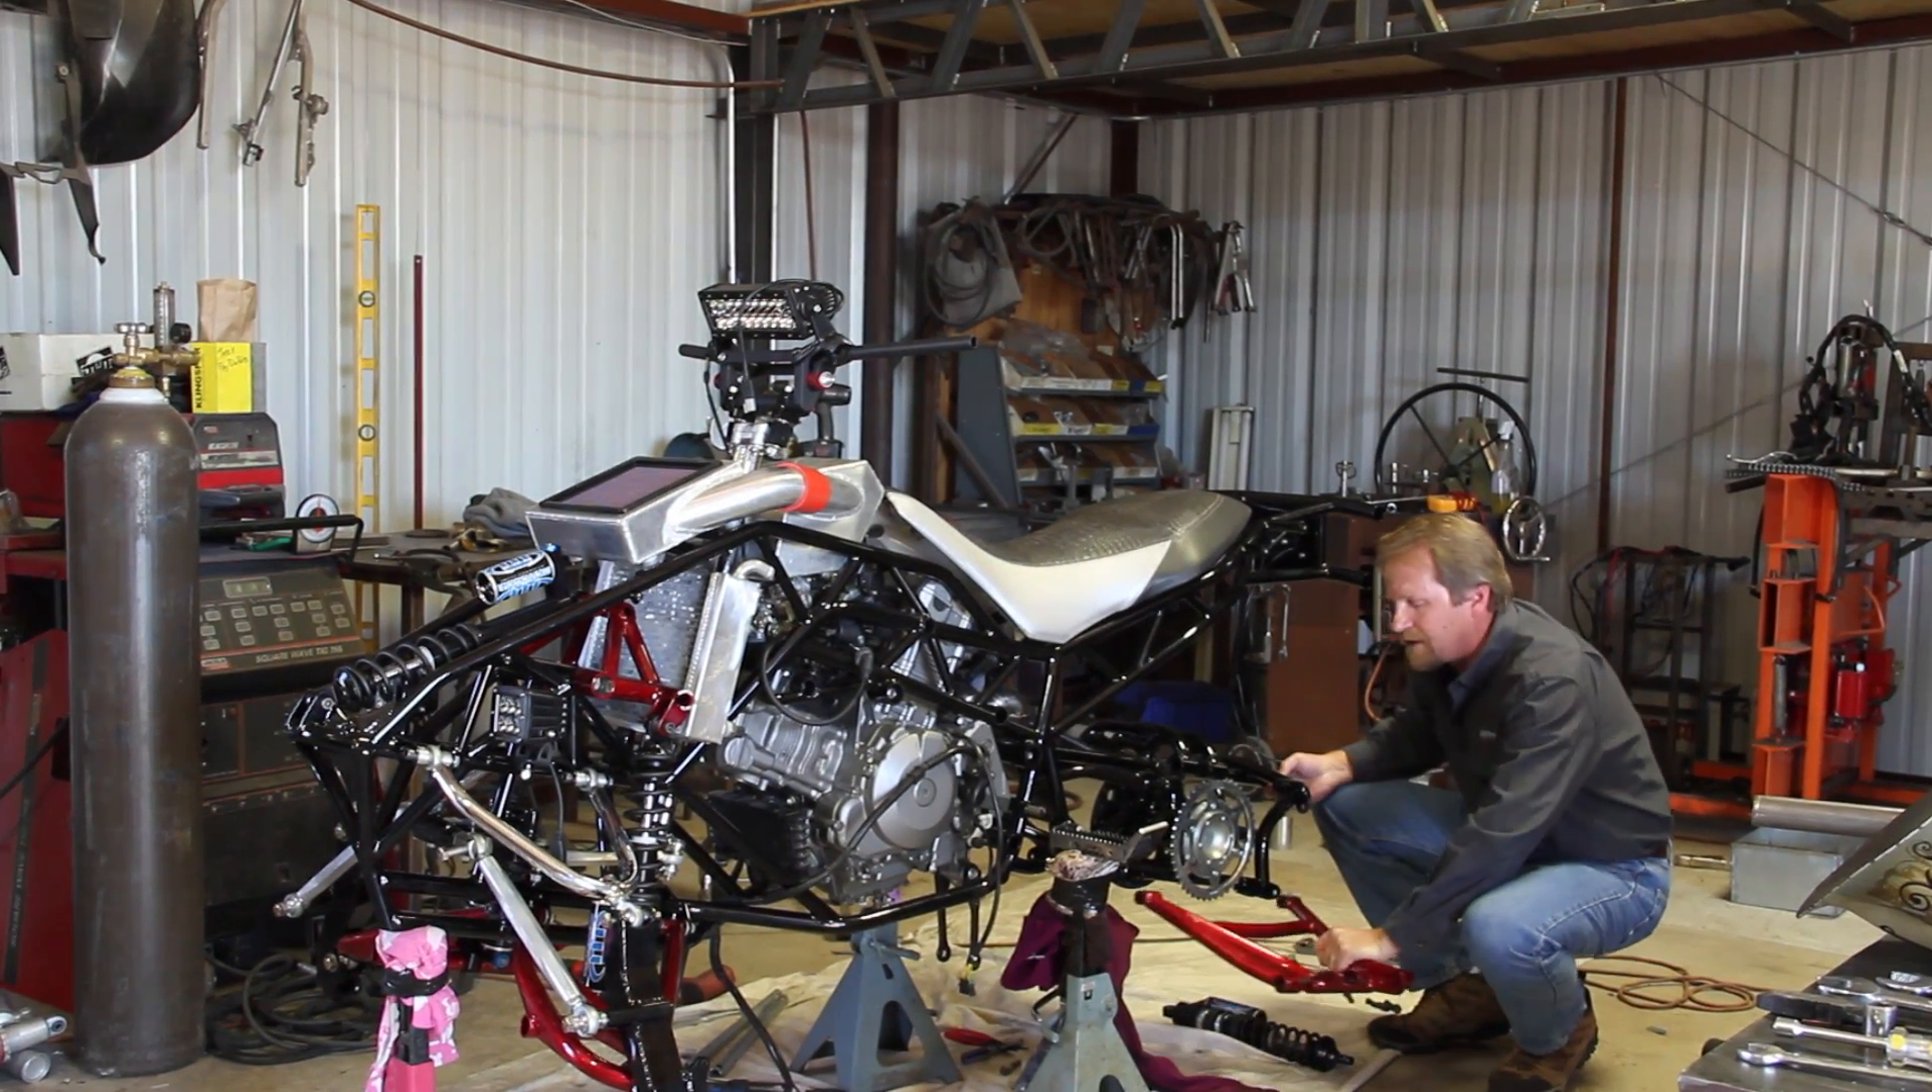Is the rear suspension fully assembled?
No.